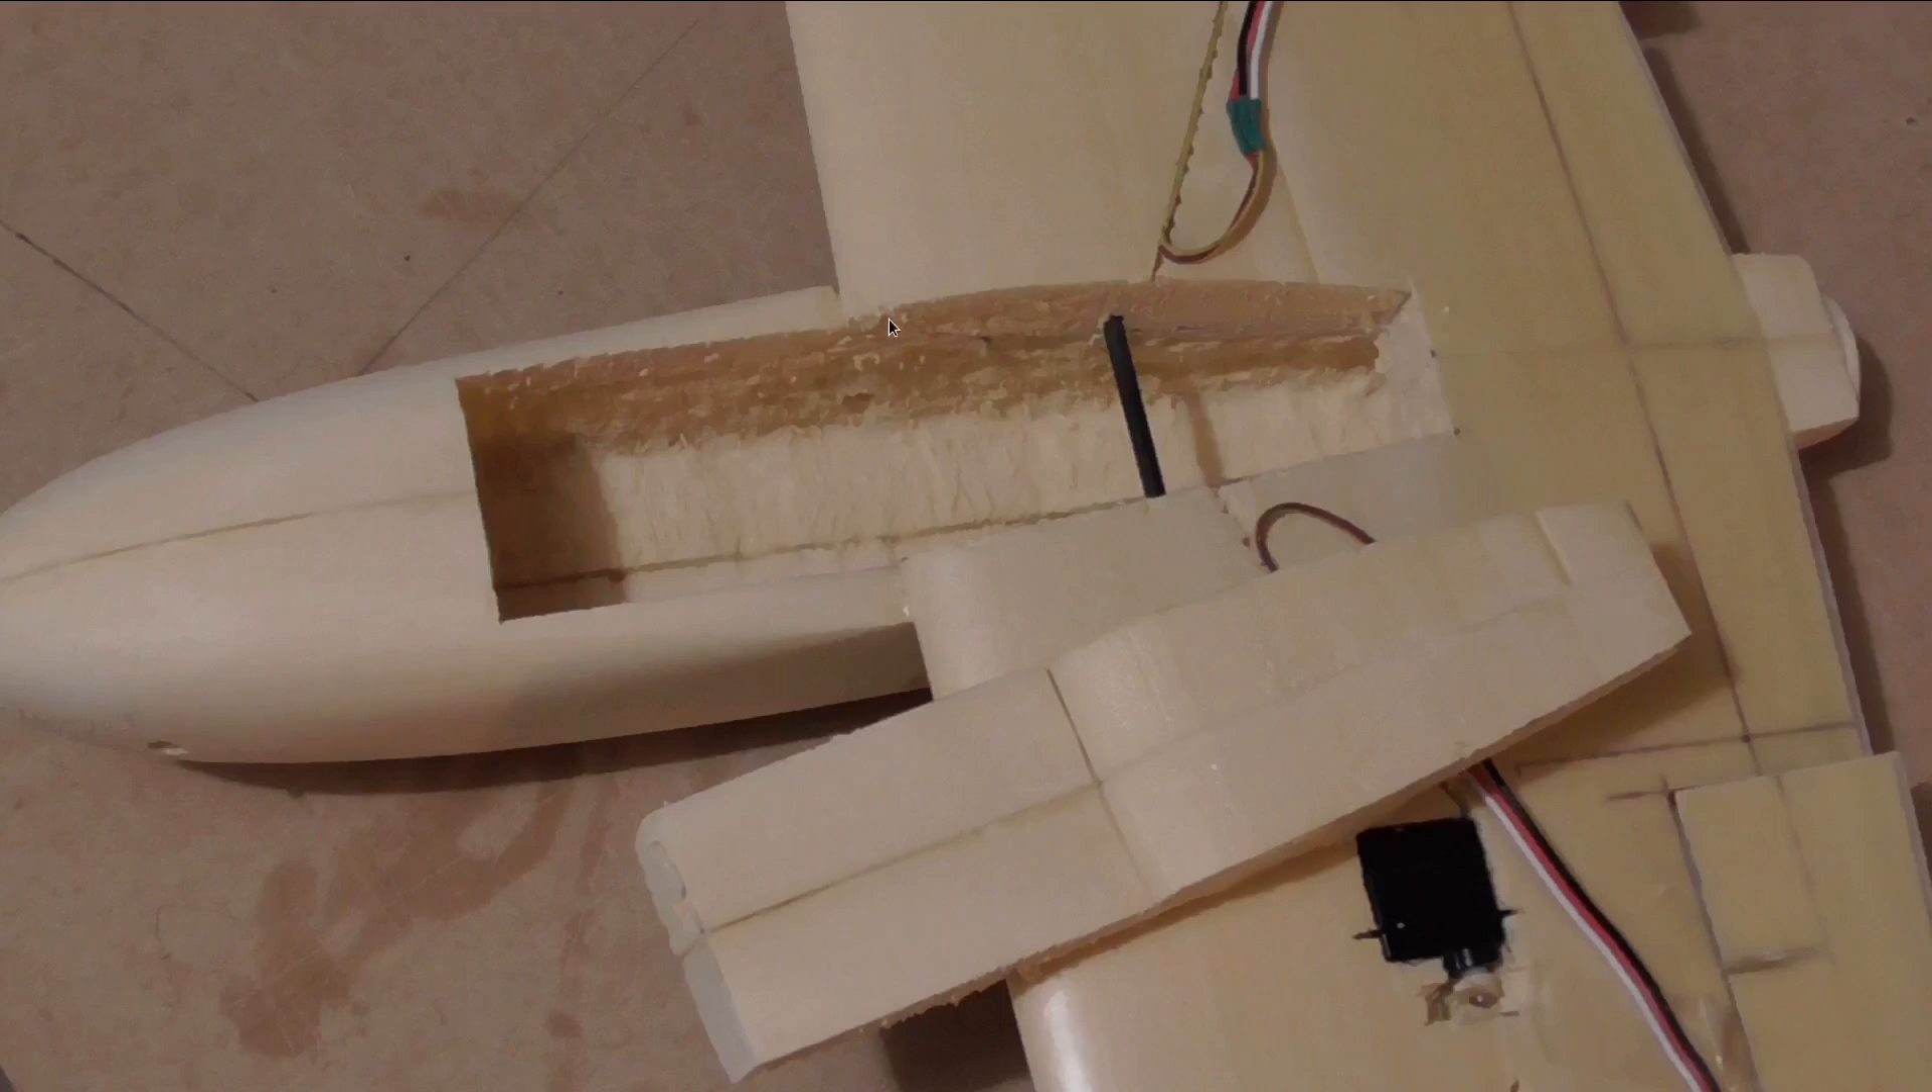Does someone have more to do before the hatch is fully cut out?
No.